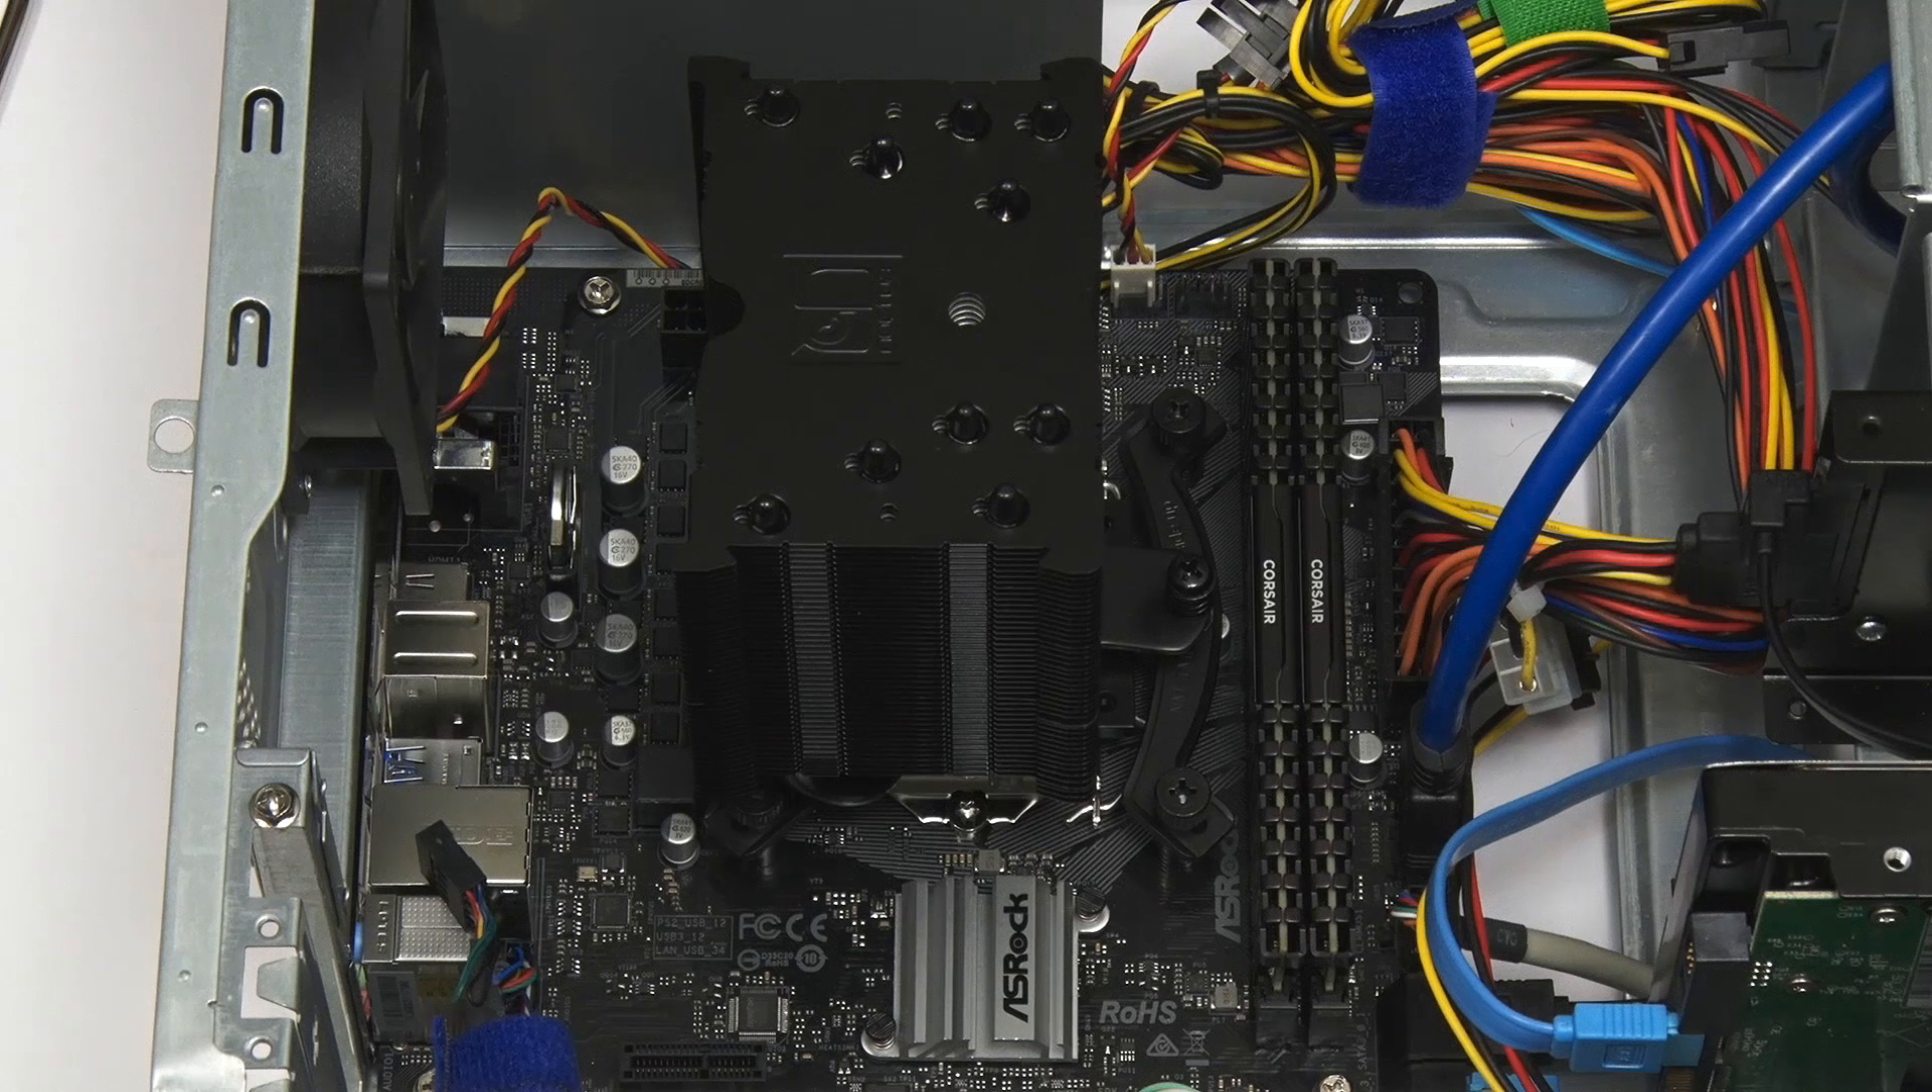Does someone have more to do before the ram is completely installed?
No.